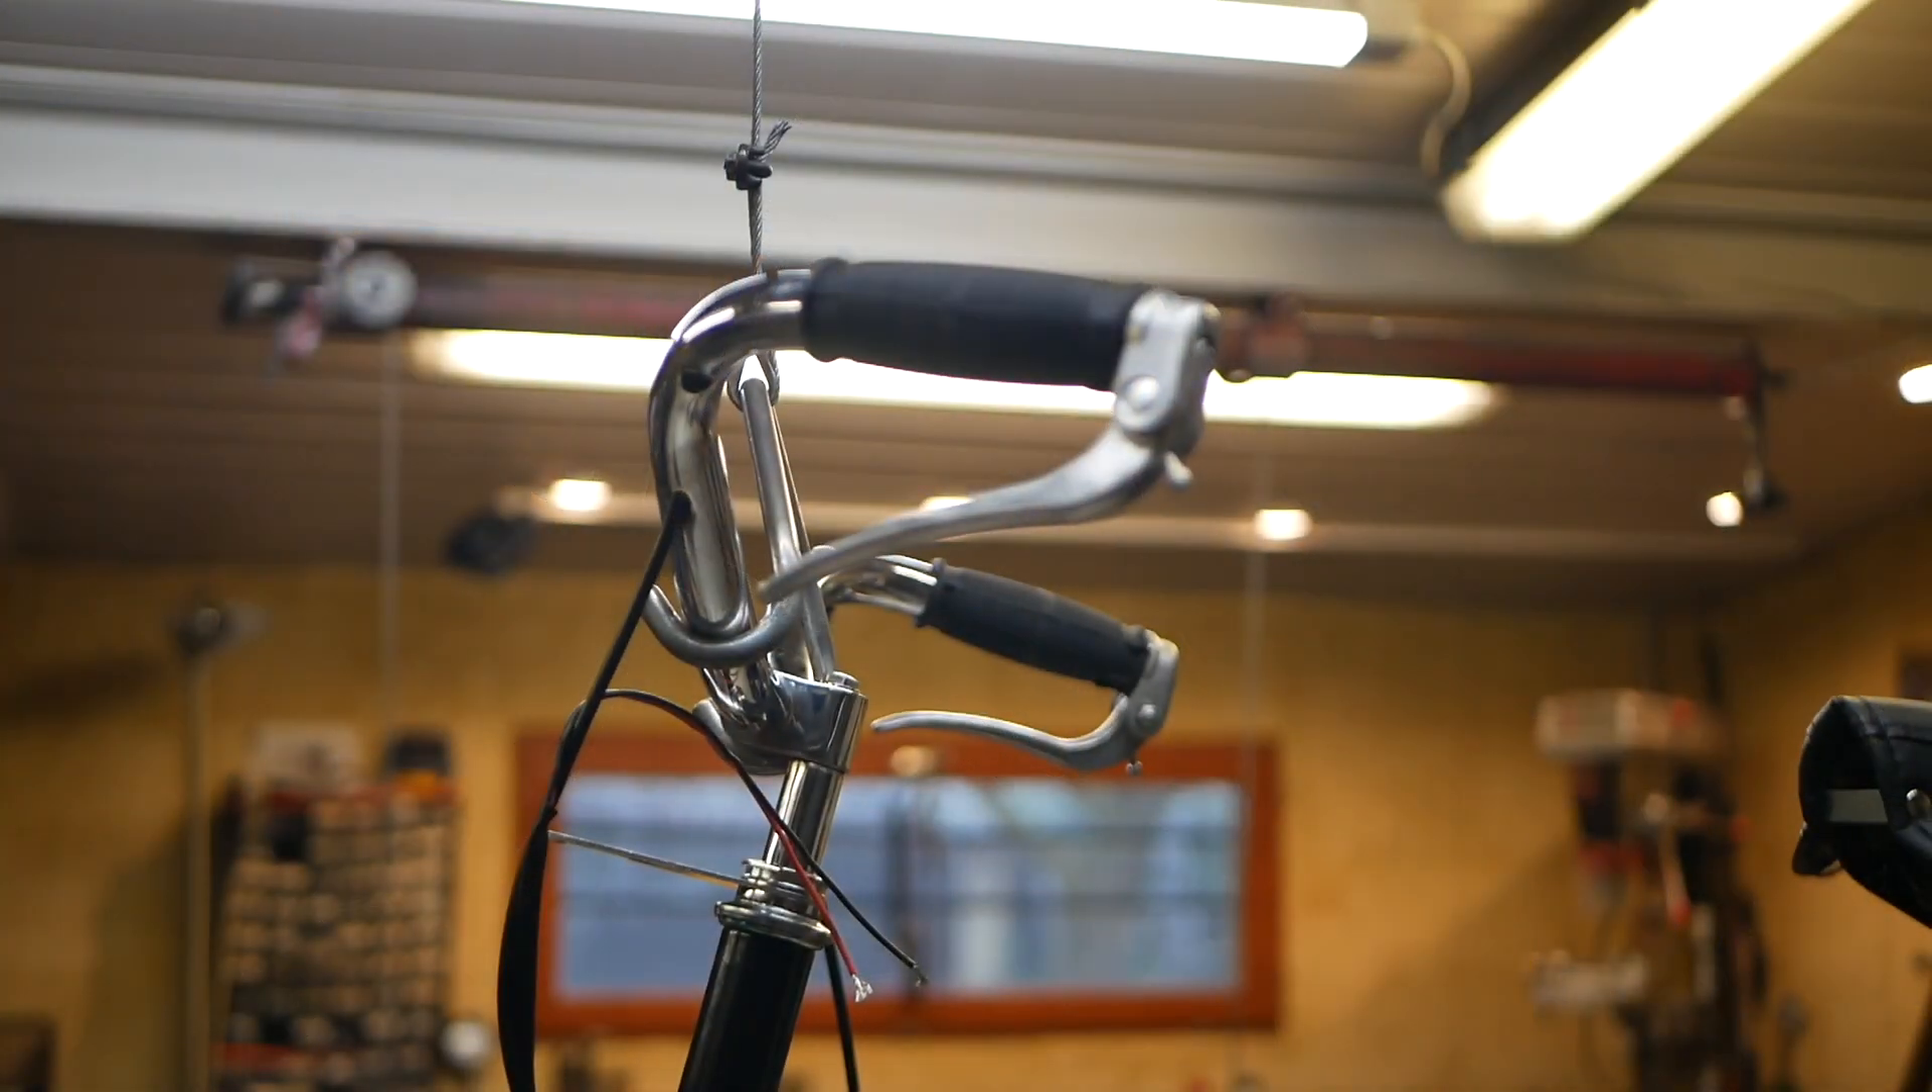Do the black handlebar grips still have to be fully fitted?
No.